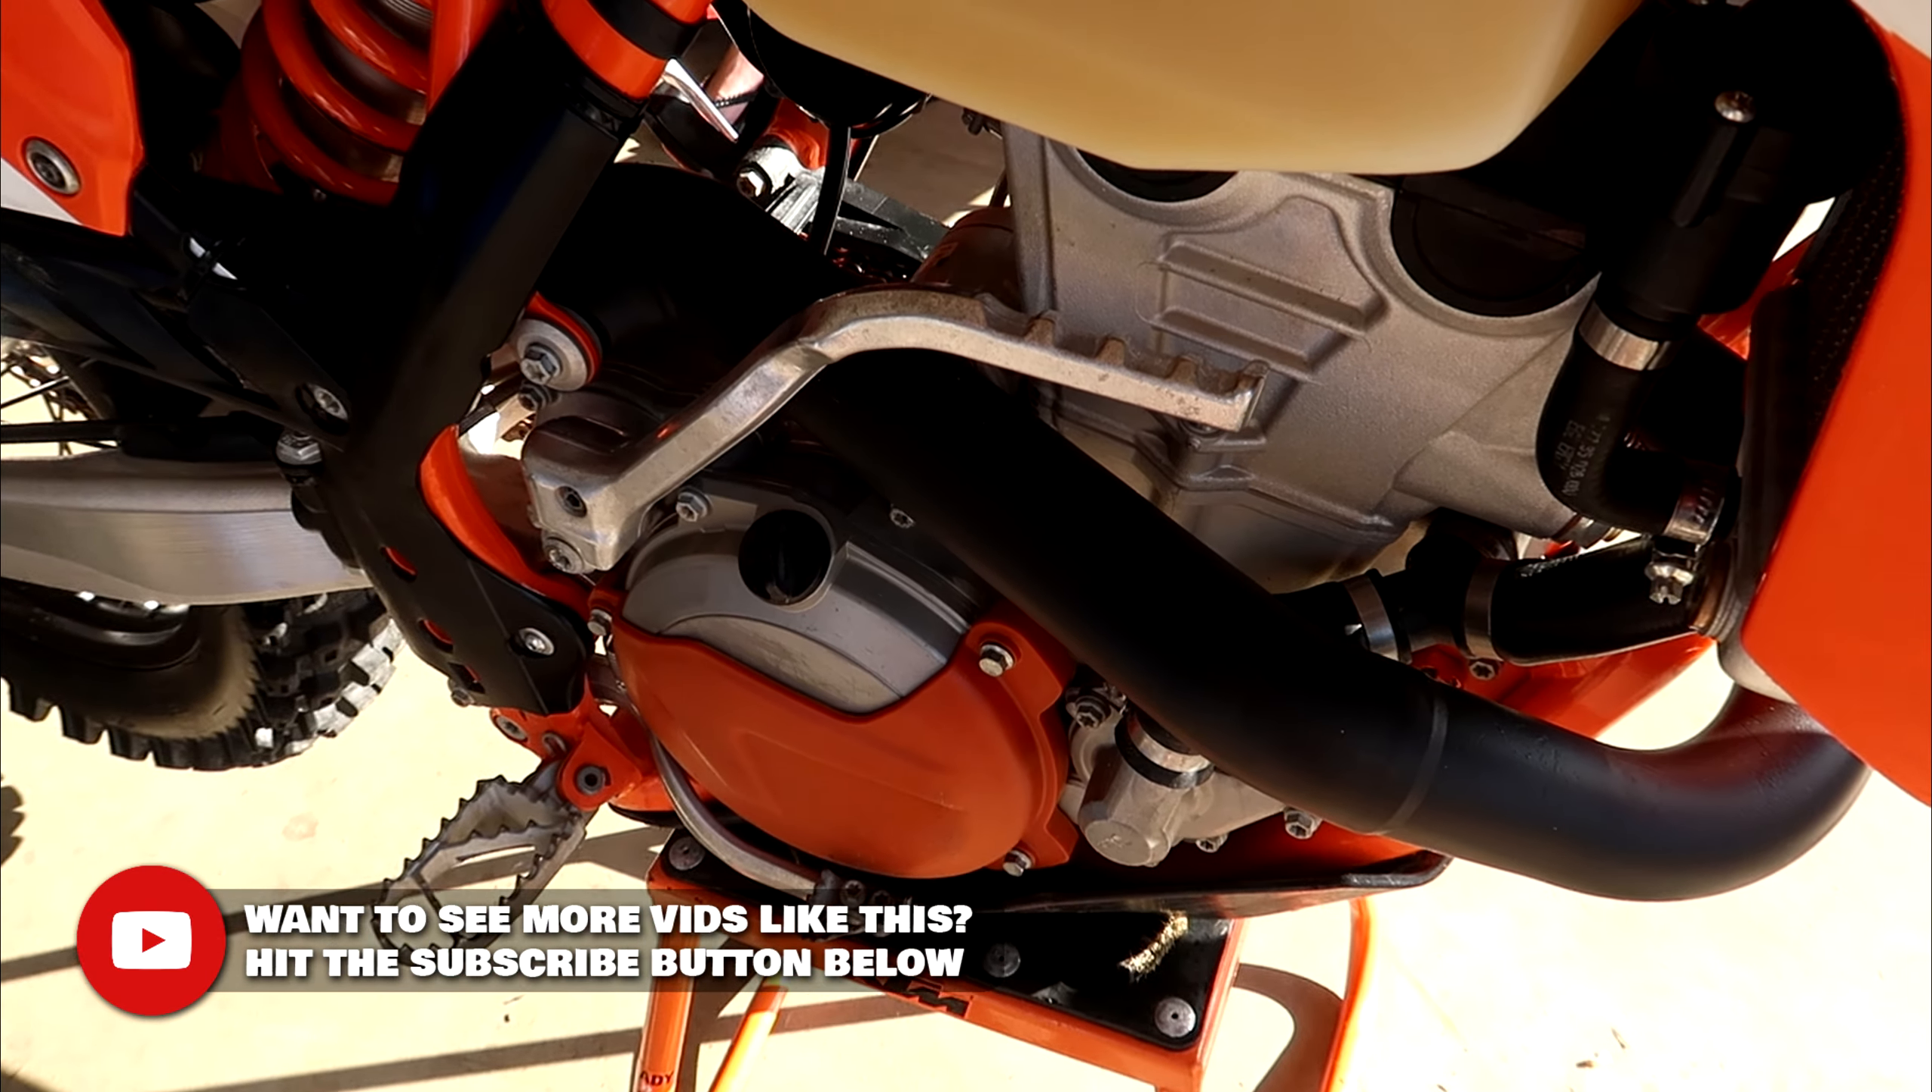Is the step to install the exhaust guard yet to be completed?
Yes.